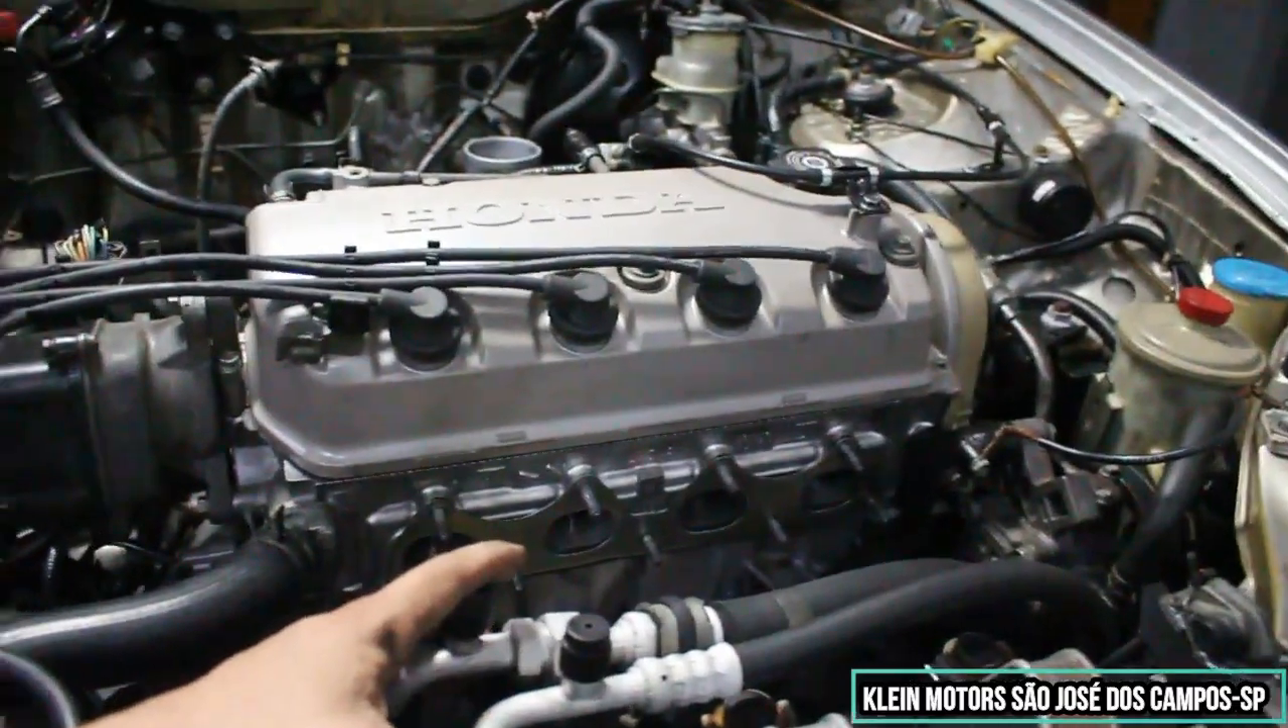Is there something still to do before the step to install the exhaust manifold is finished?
Yes.